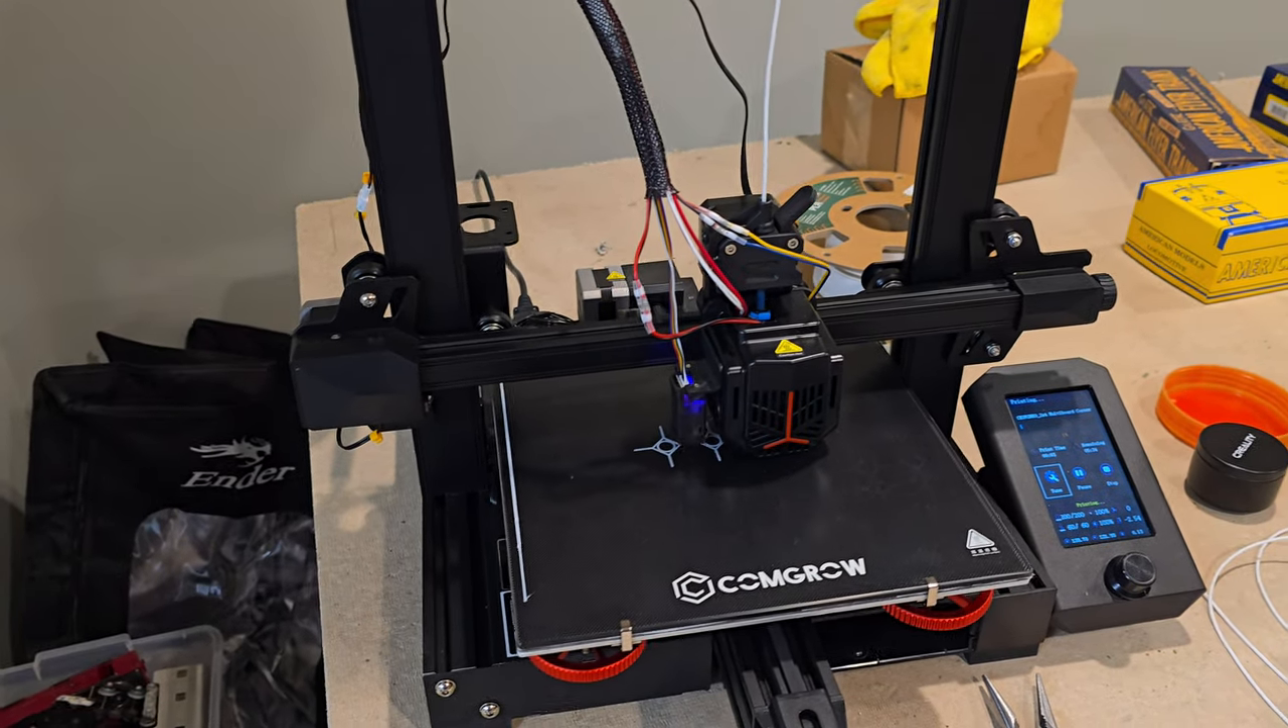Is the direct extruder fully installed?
Yes.